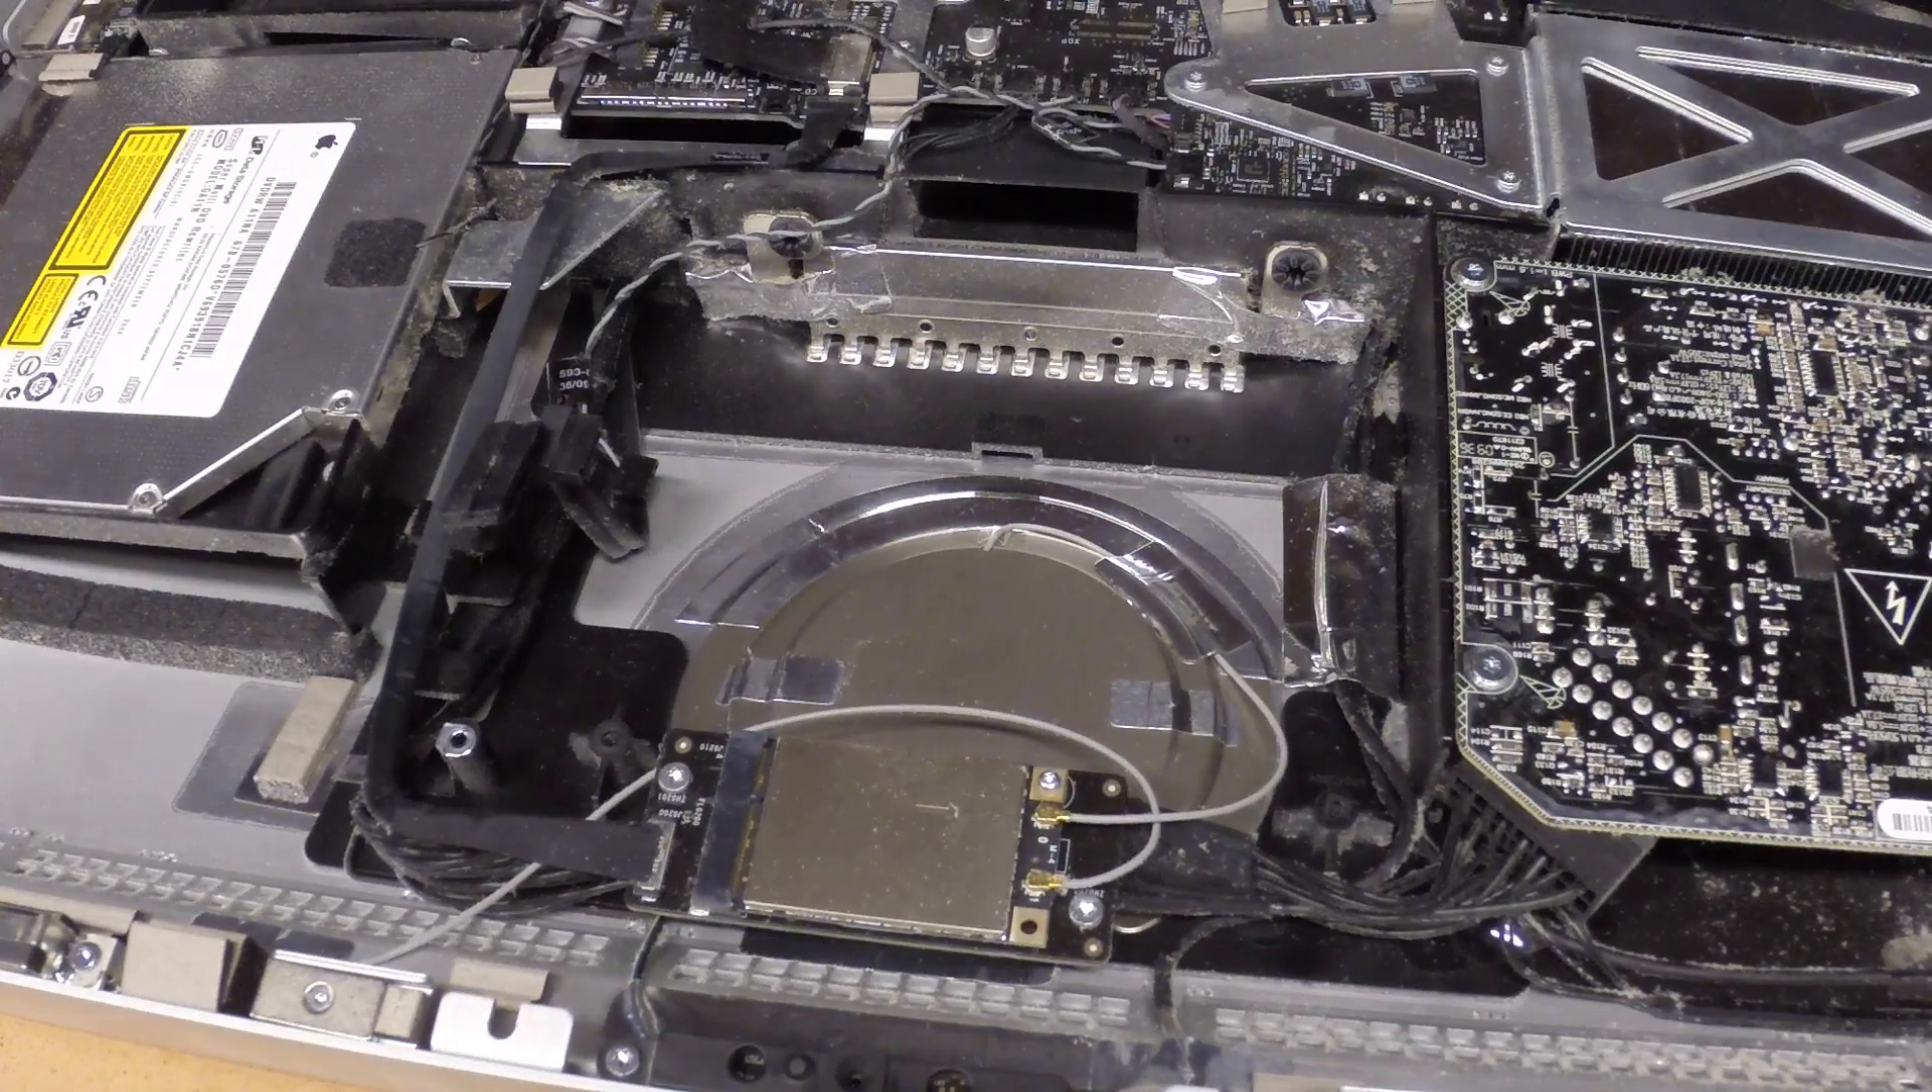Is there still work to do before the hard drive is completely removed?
No.